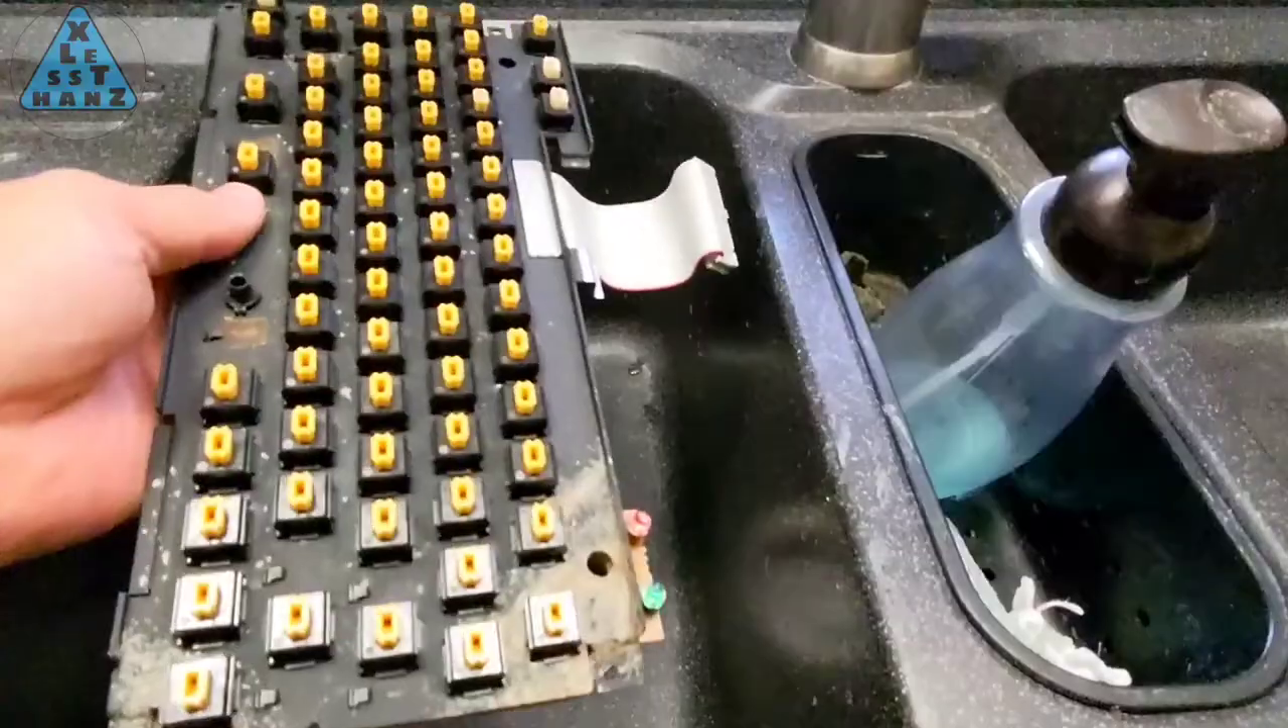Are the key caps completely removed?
Yes.